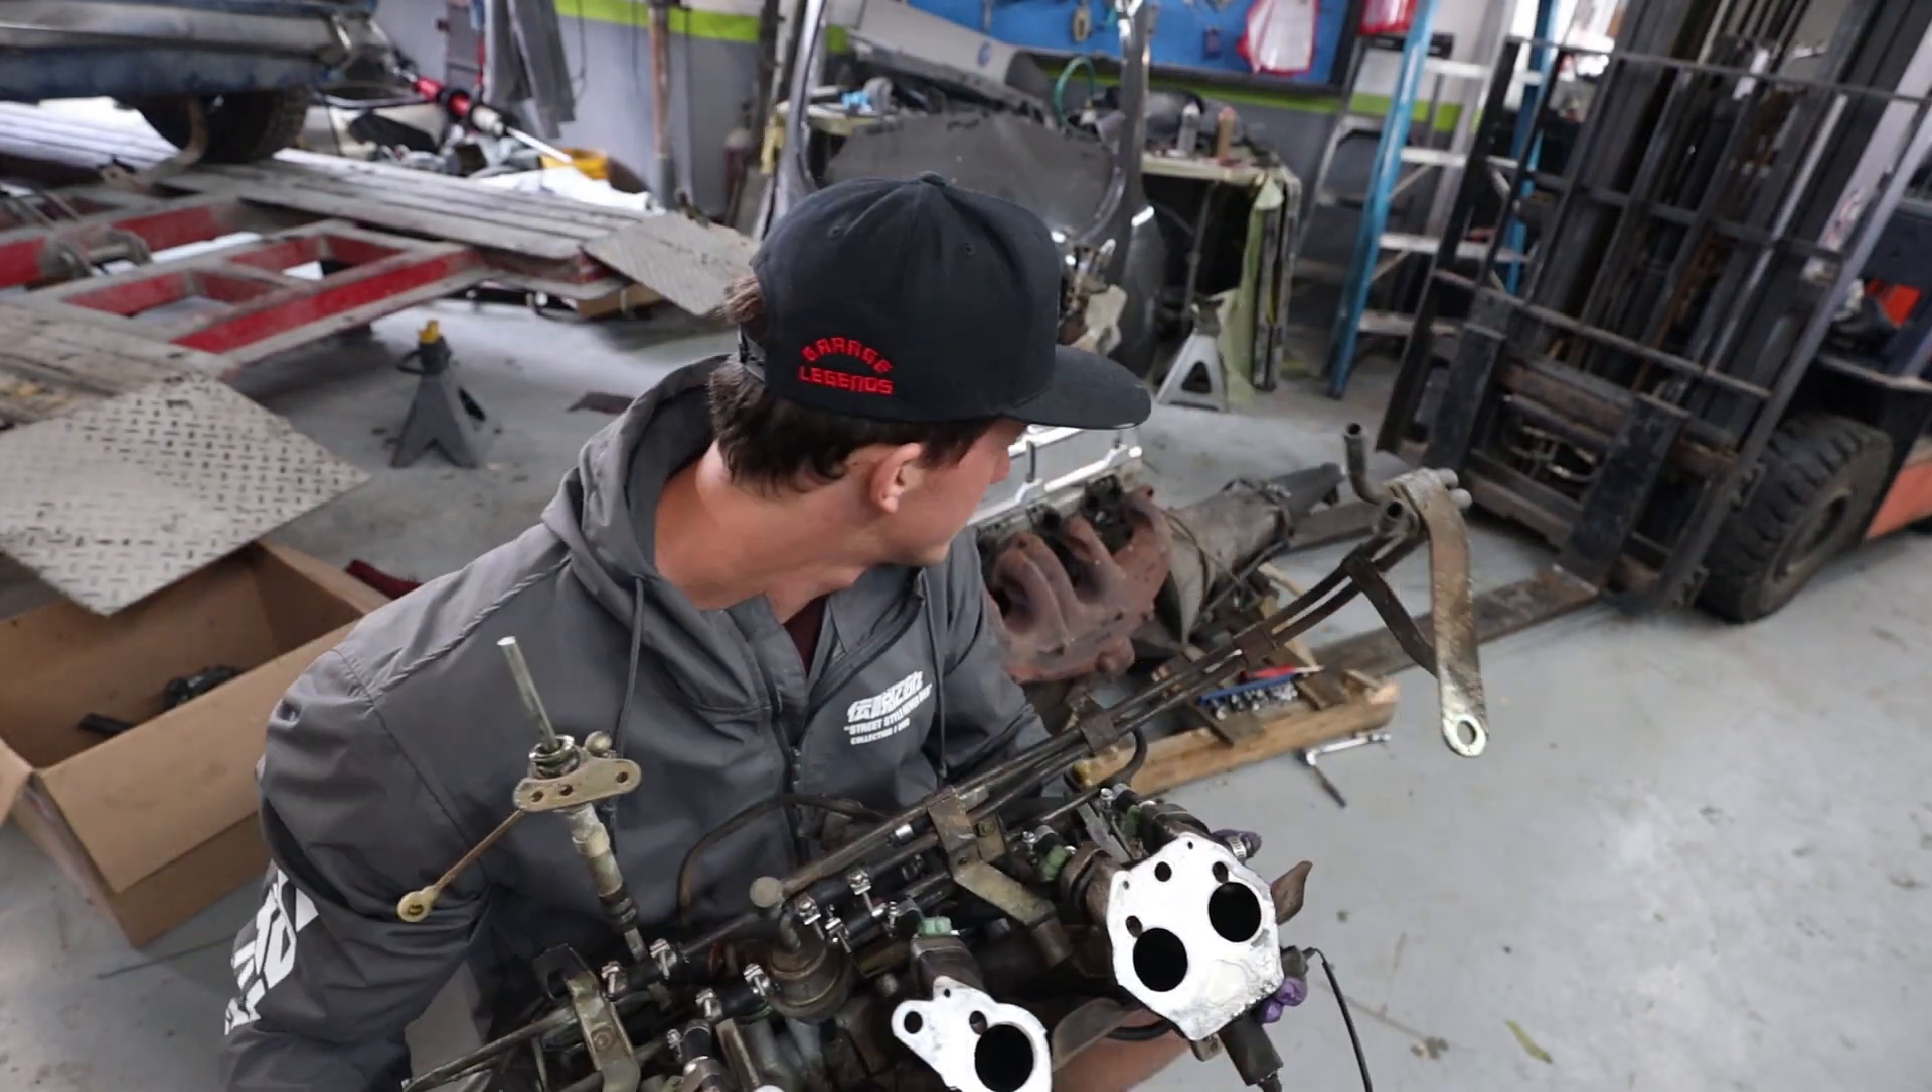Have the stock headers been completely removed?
No.